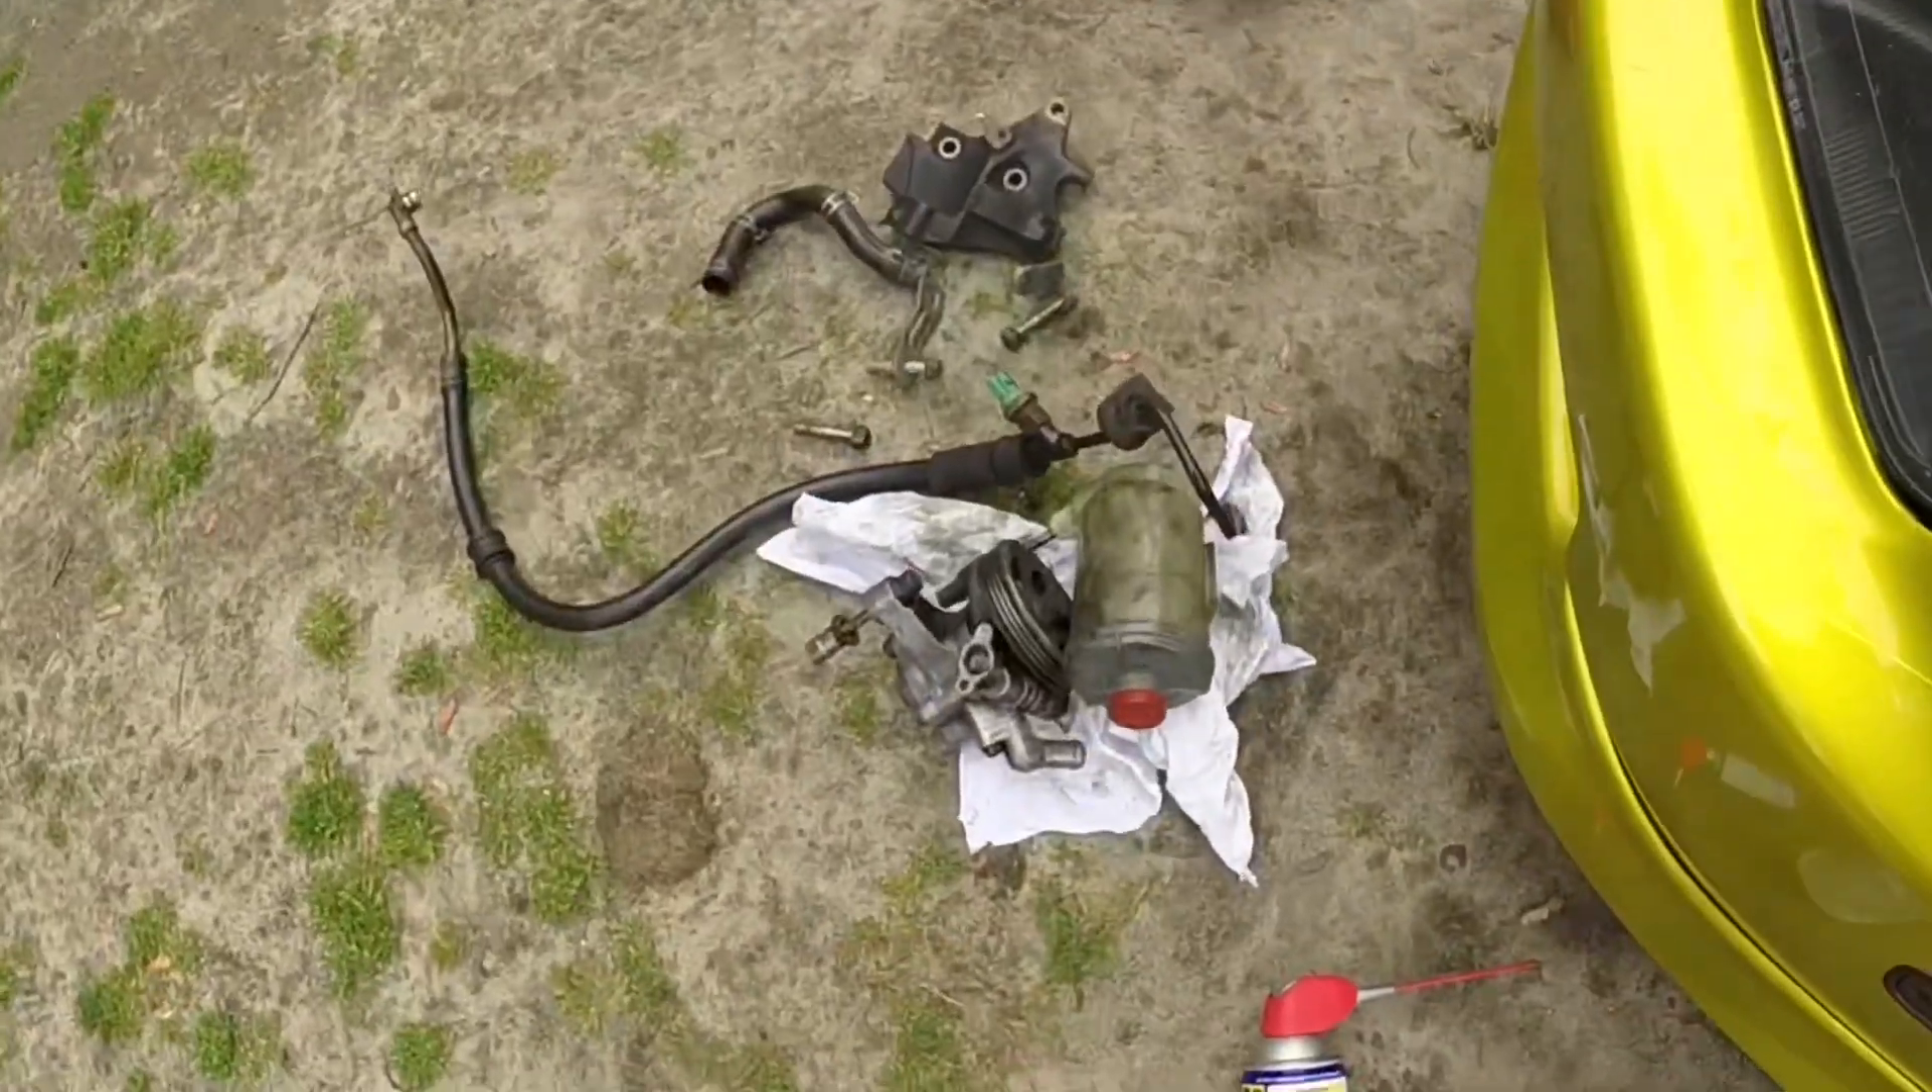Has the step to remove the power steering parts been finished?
Yes.